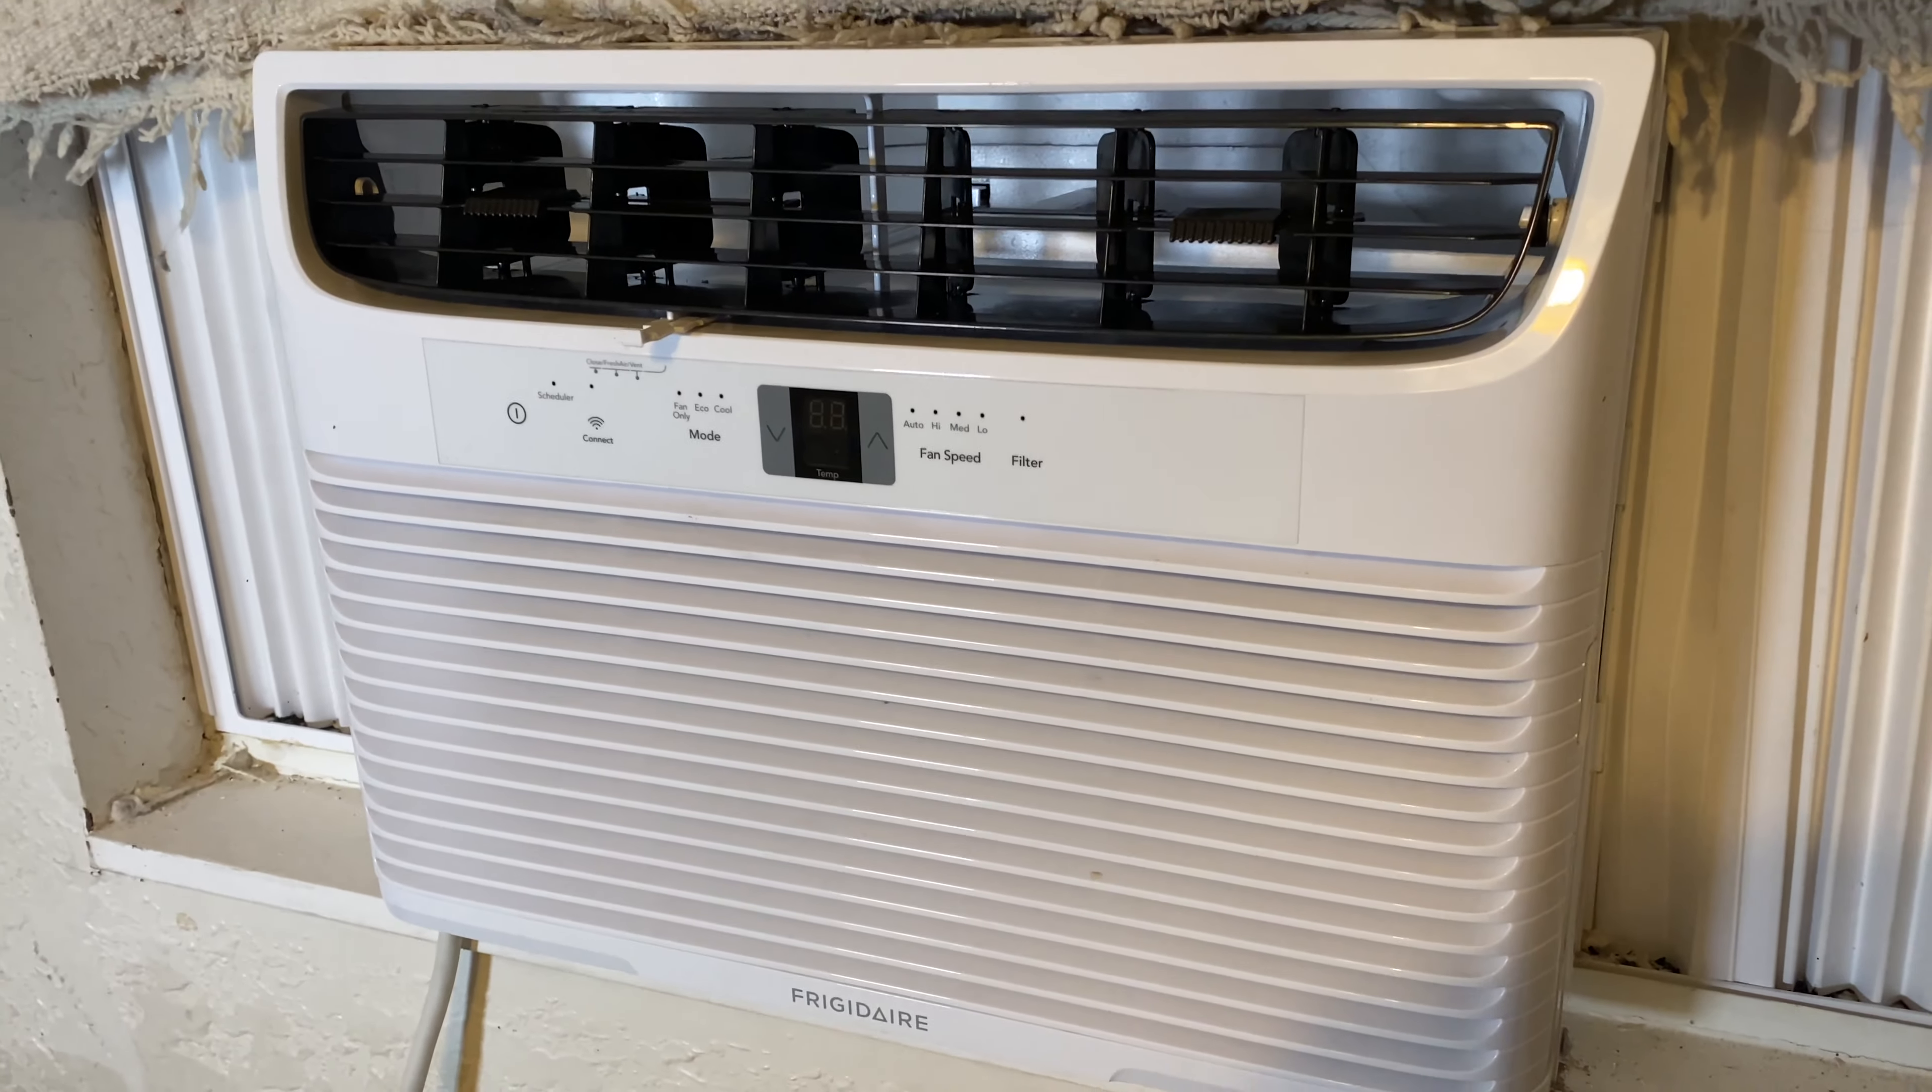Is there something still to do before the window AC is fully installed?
No.